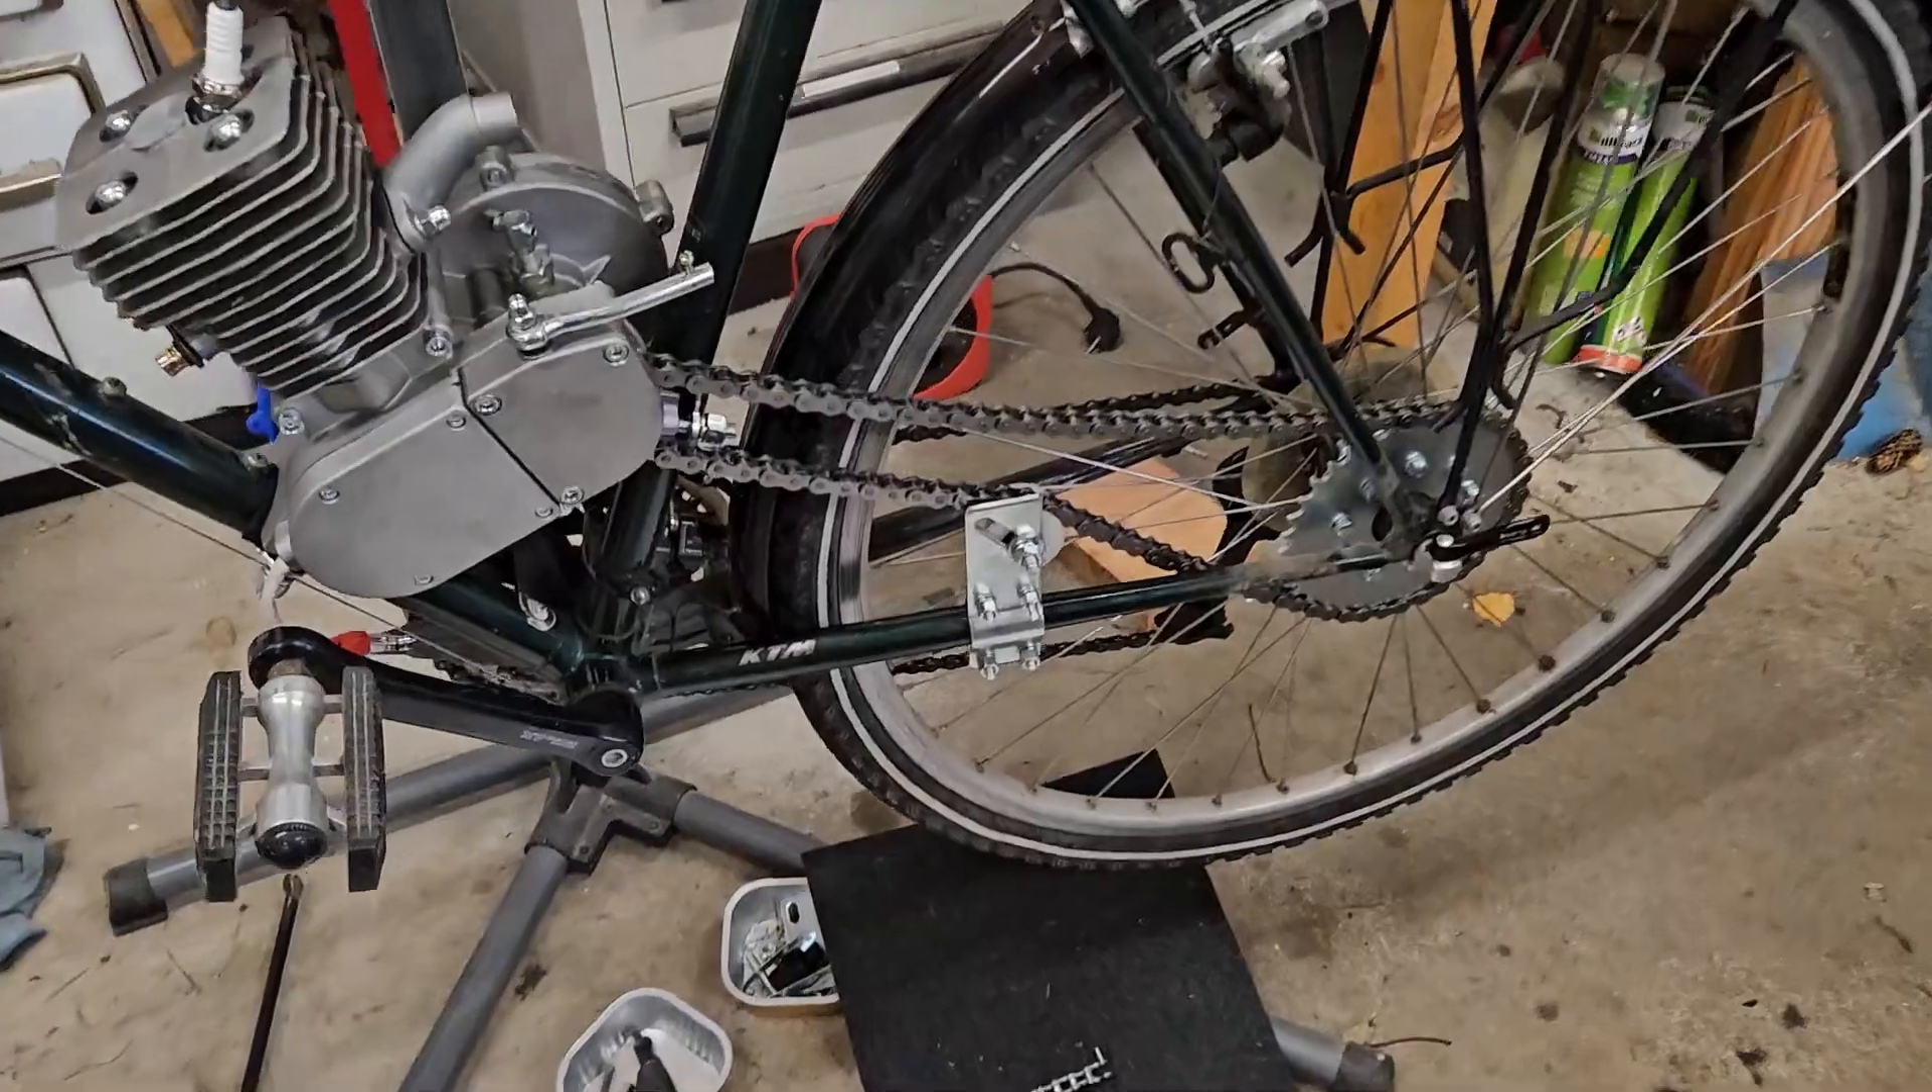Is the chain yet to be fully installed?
No.